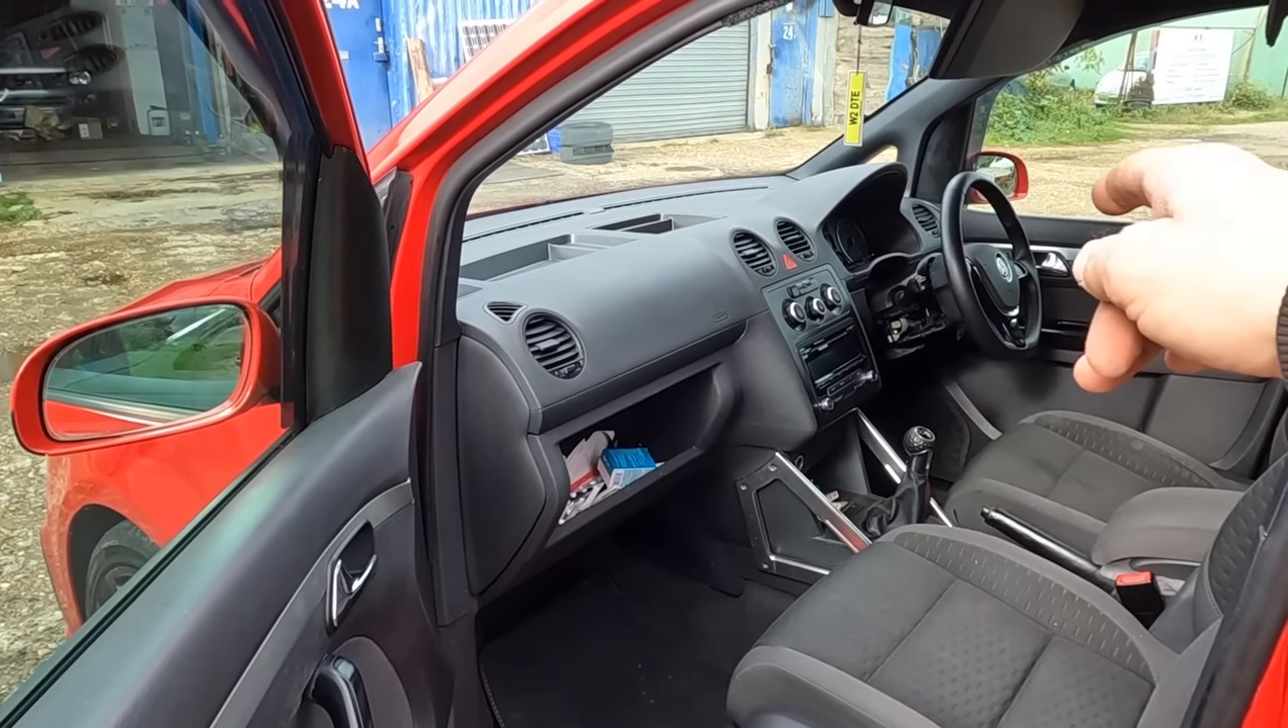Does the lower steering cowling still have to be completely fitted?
Yes.